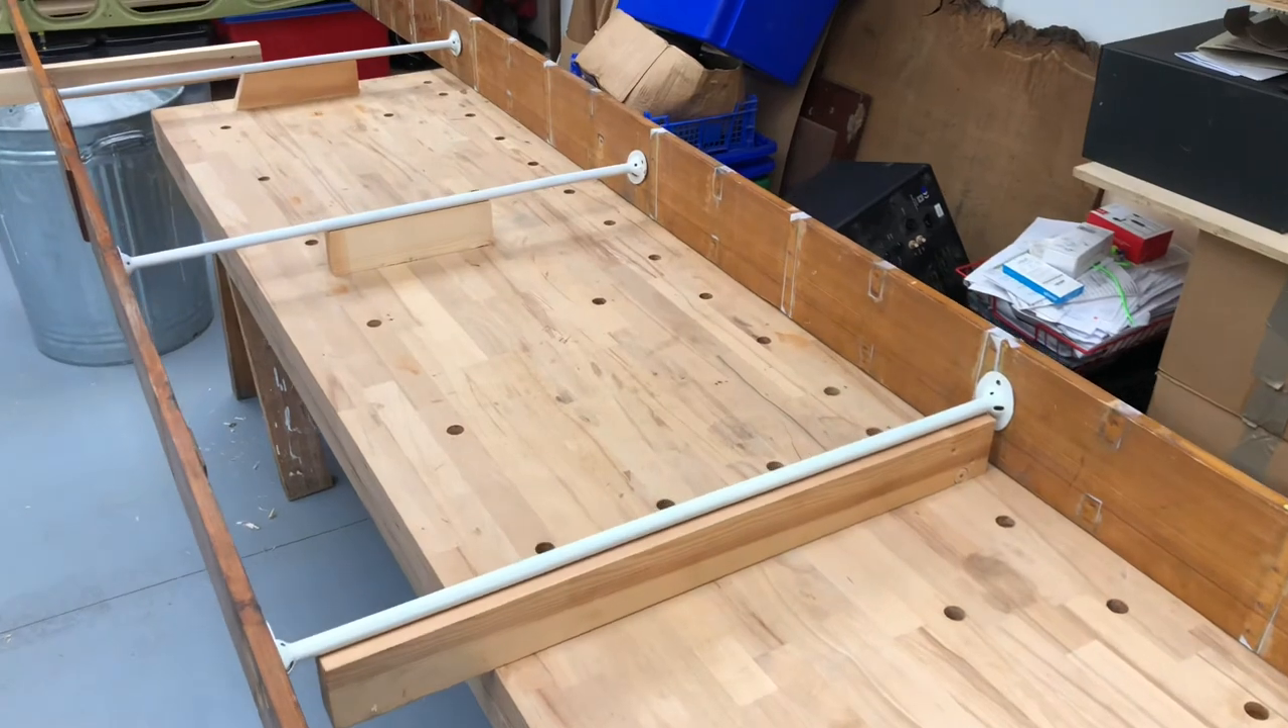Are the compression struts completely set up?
Yes.